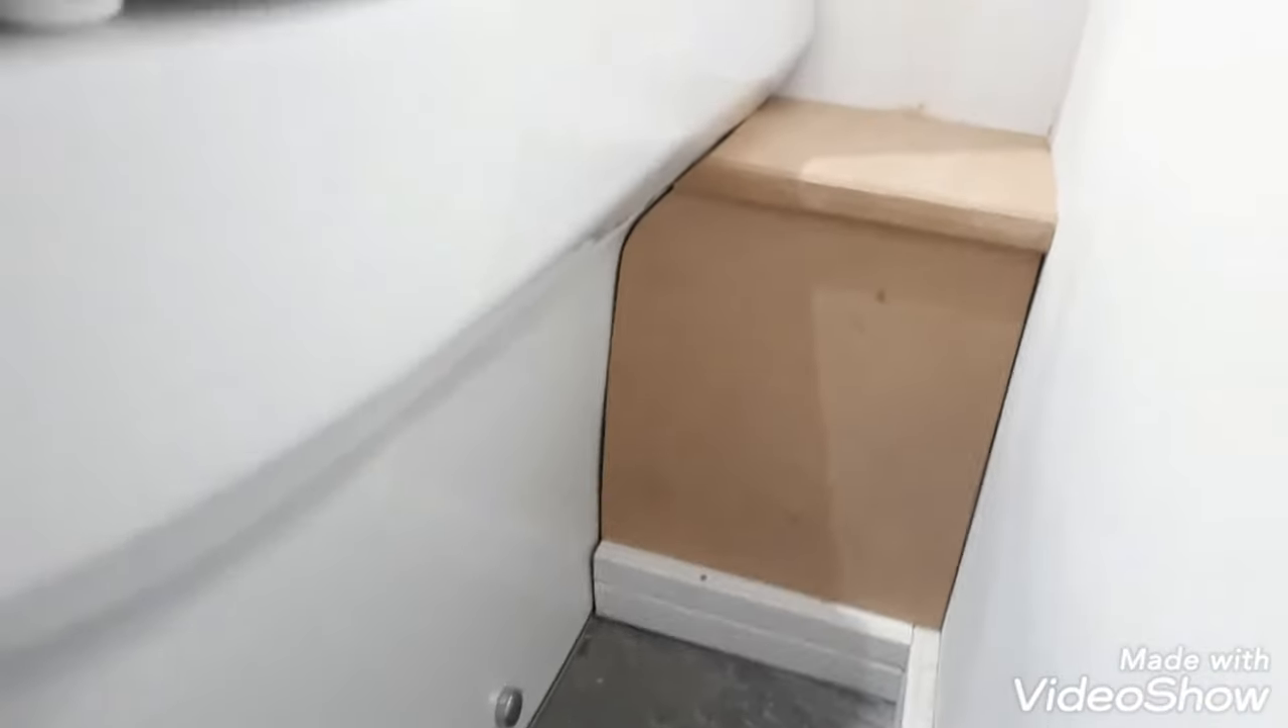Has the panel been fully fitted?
Yes.